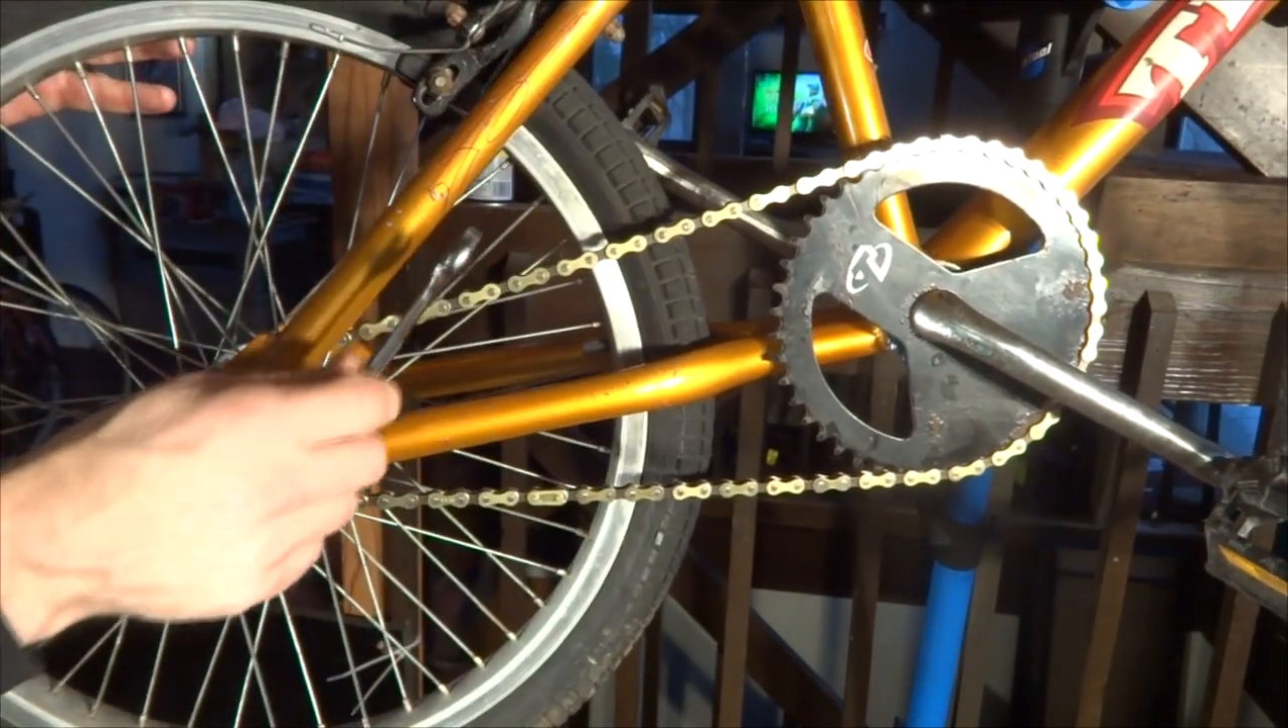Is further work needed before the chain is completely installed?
No.